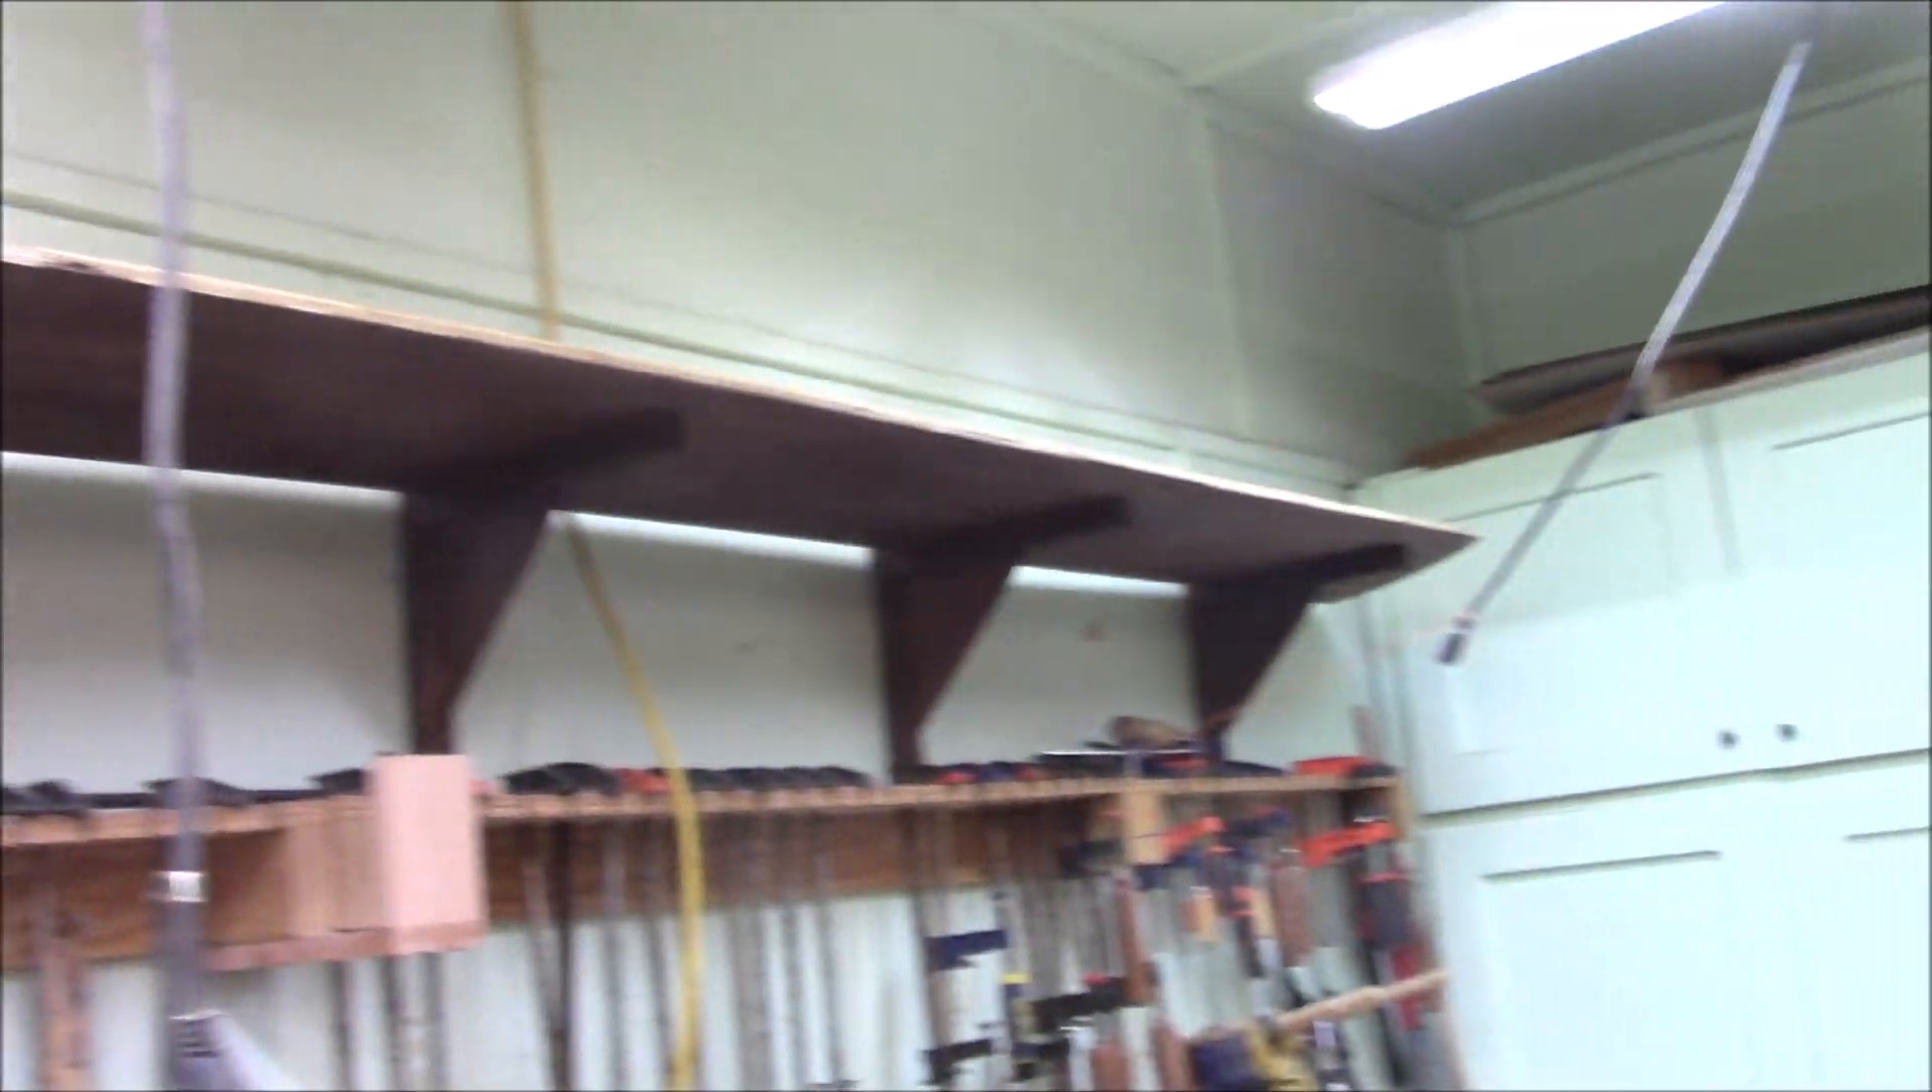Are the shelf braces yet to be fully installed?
No.